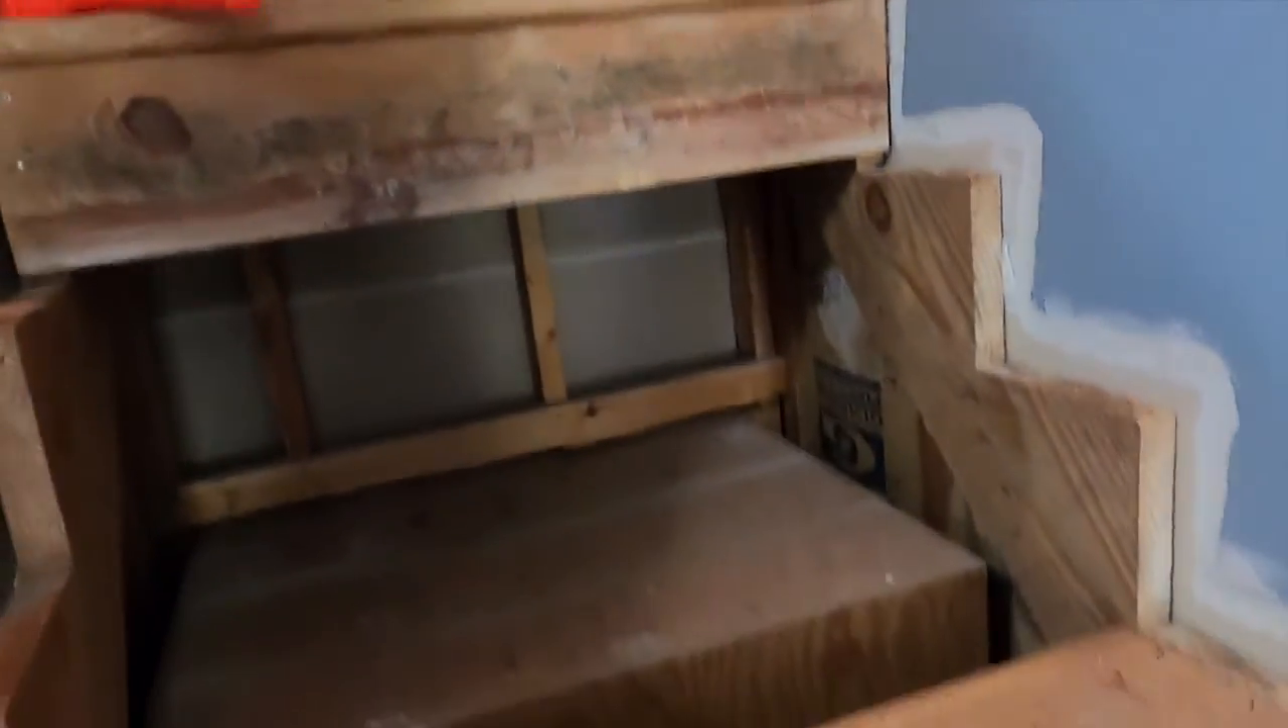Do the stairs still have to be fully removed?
Yes.